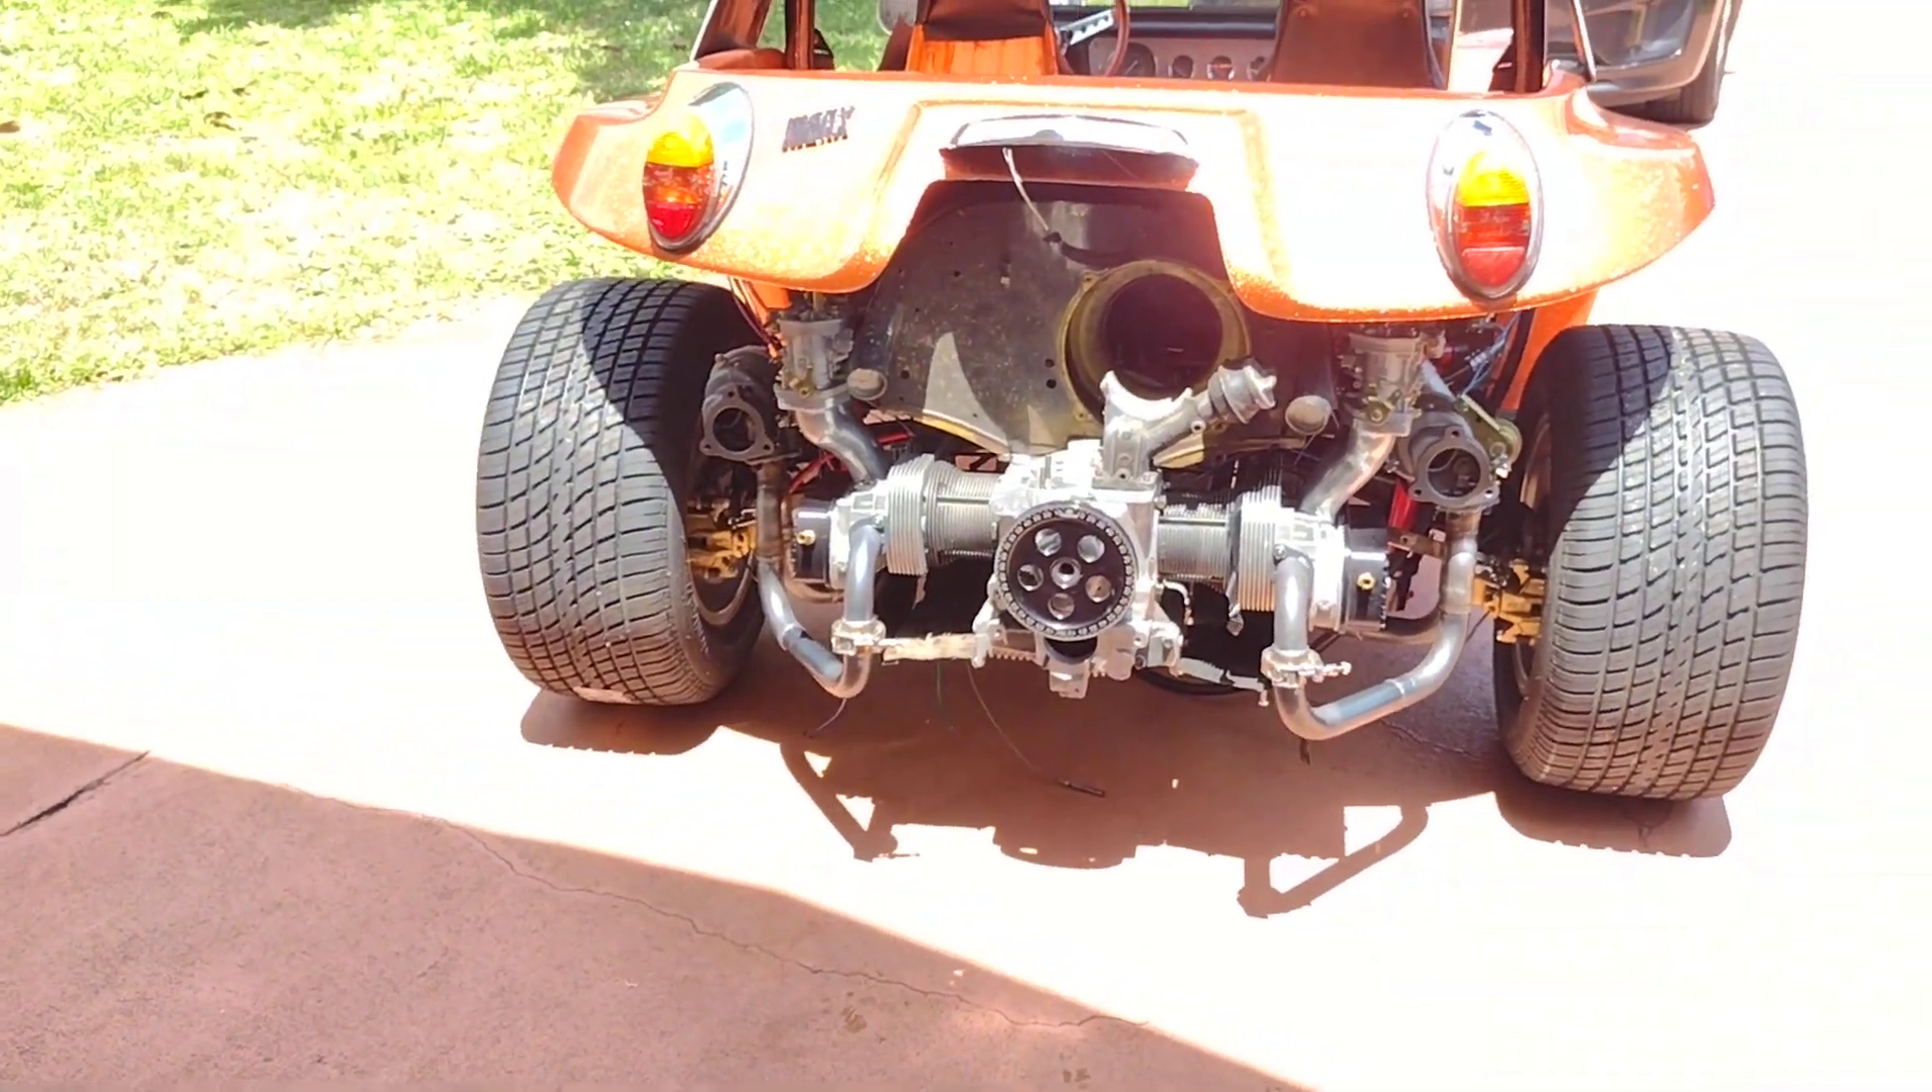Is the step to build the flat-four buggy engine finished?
No.